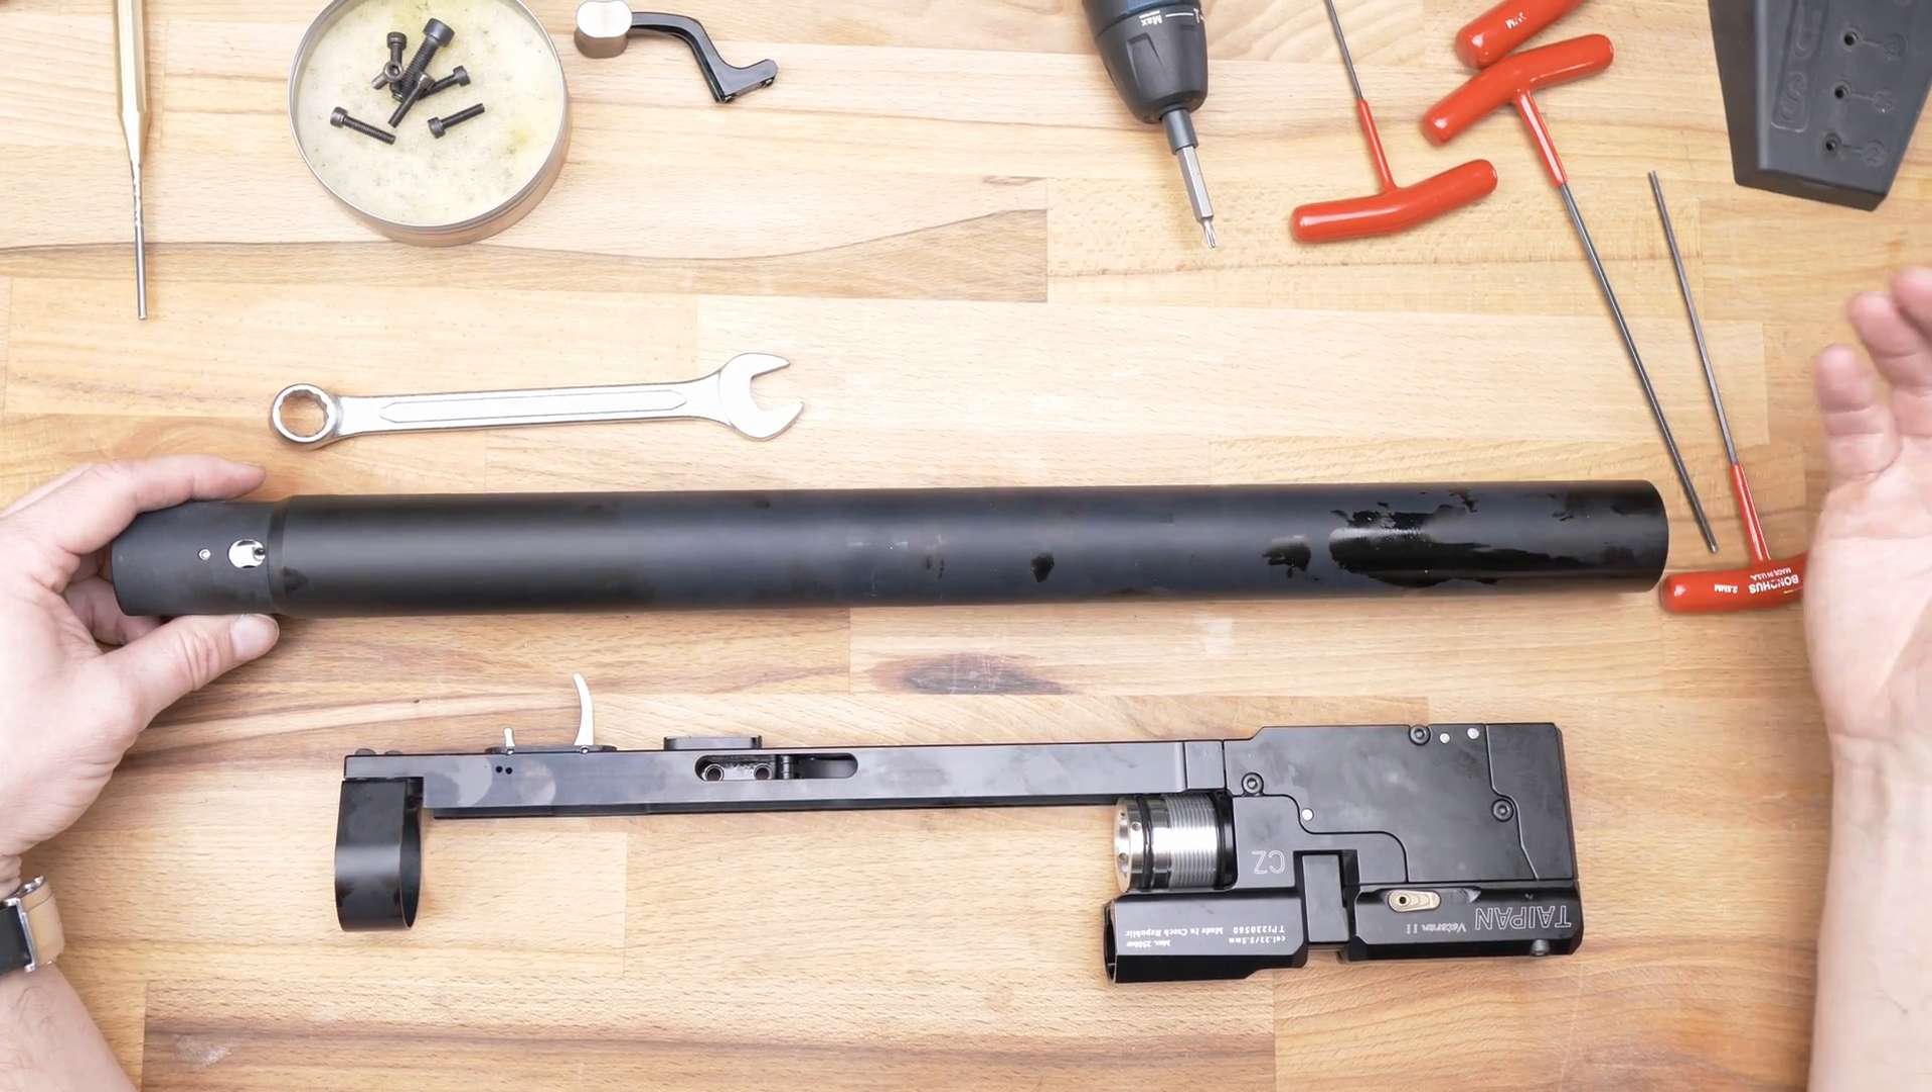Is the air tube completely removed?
Yes.